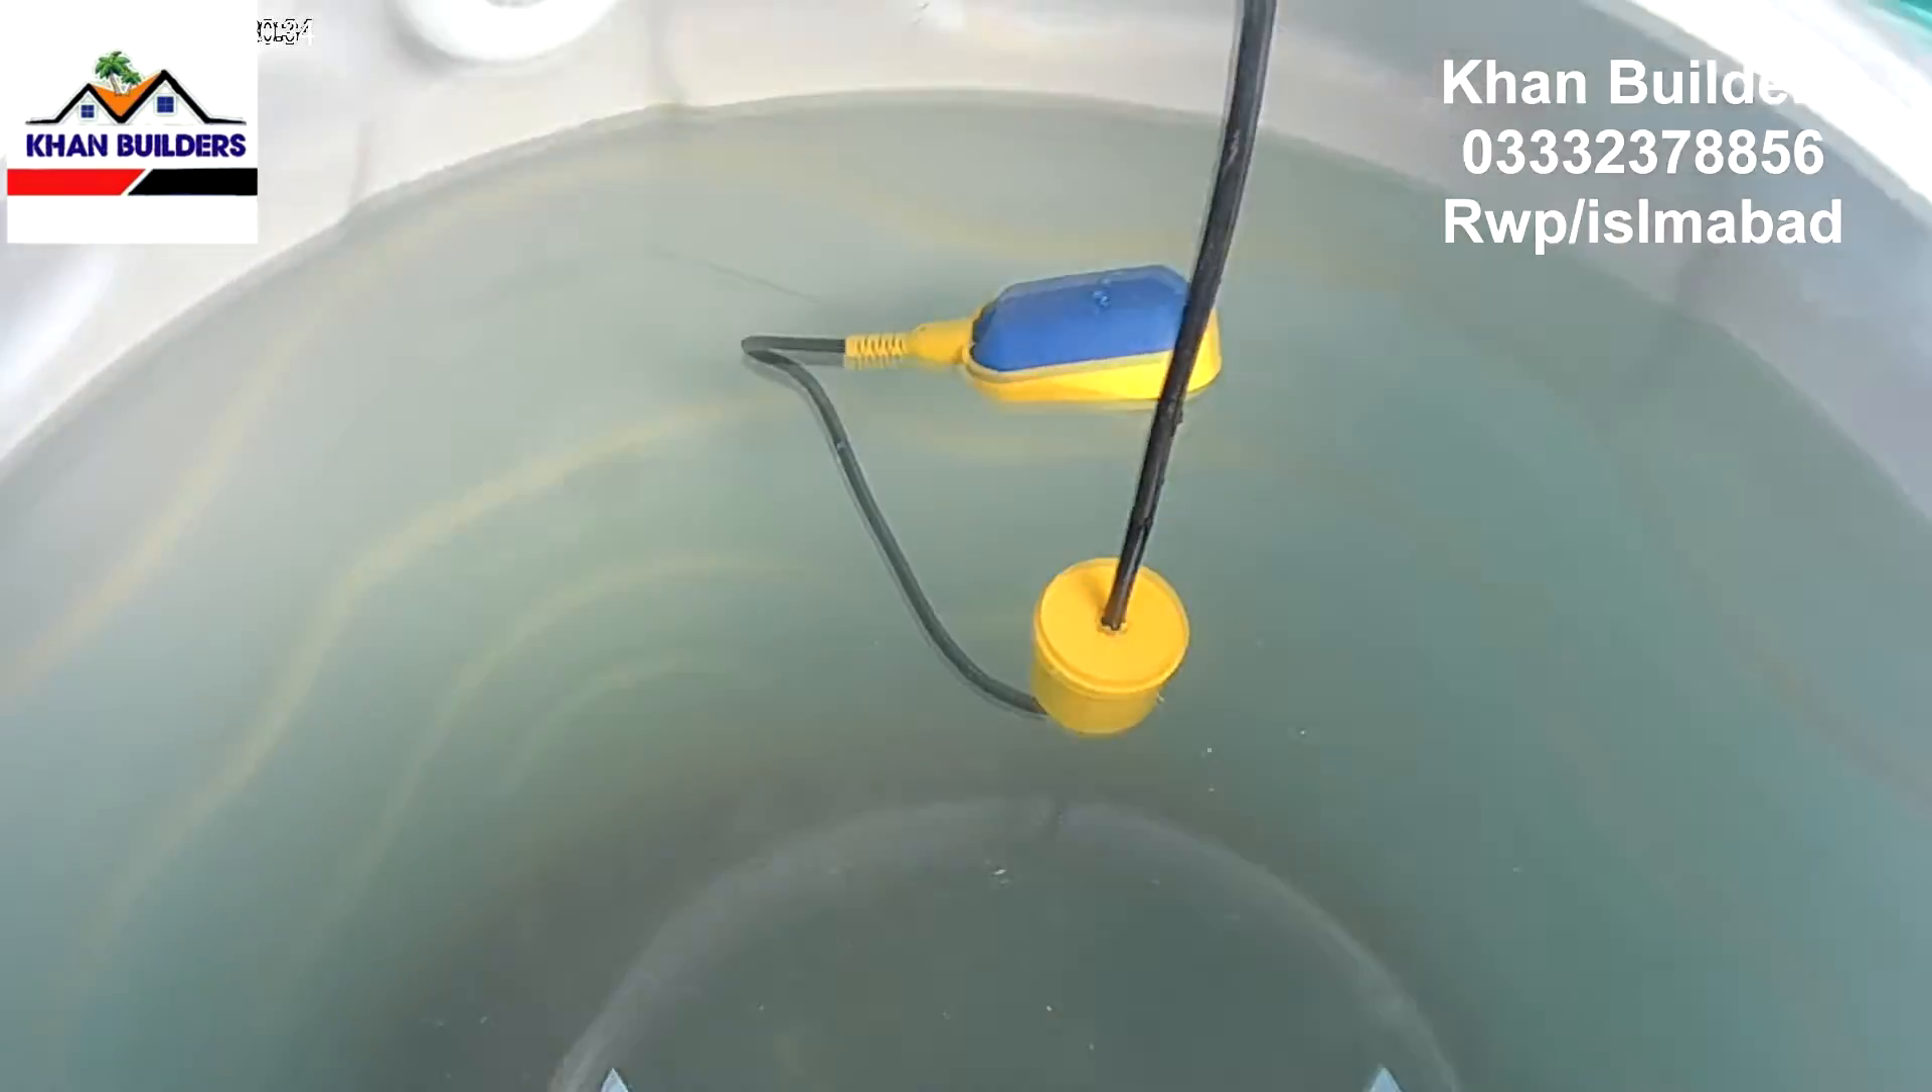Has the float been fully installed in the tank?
Yes.